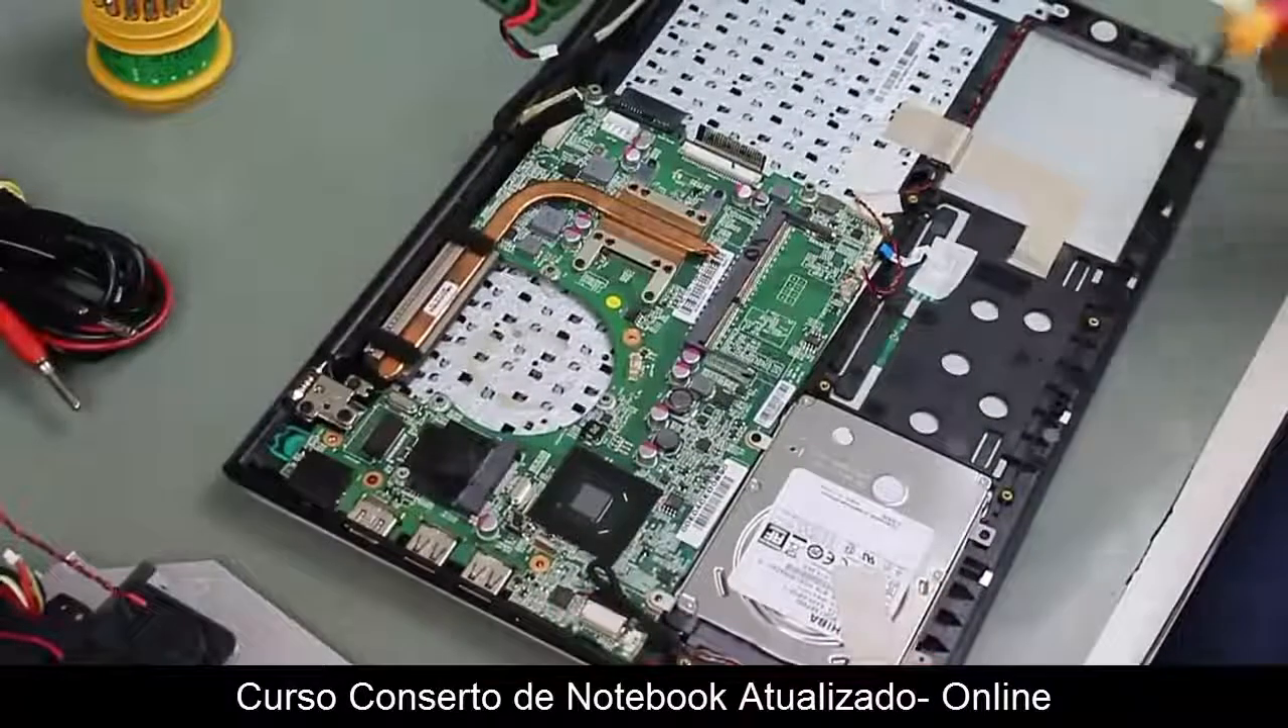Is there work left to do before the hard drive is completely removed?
Yes.